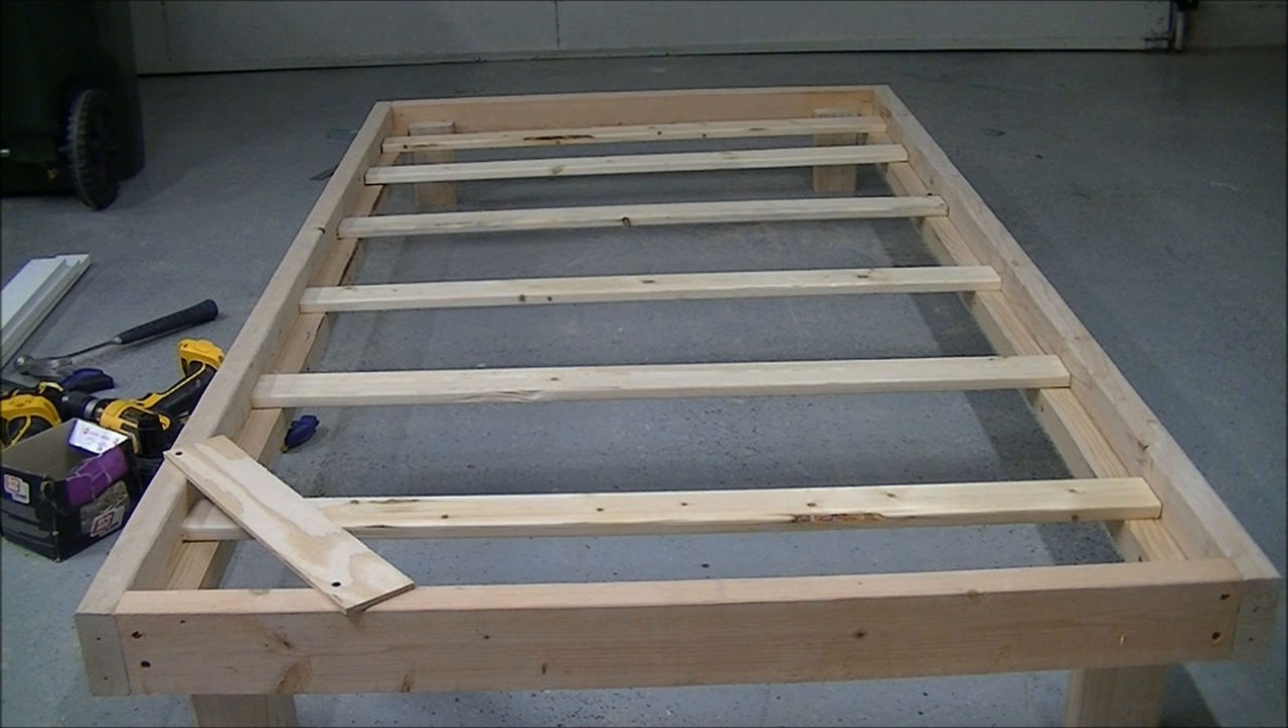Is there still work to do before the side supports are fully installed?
No.